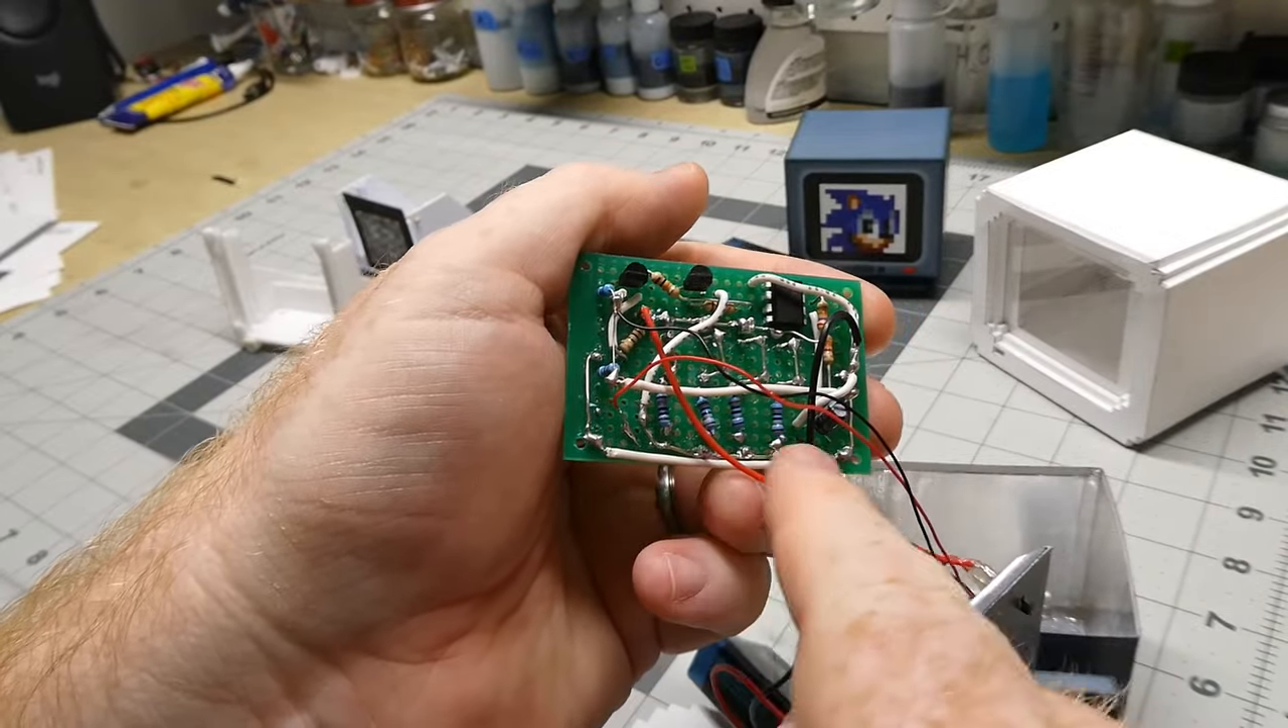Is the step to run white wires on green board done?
Yes.